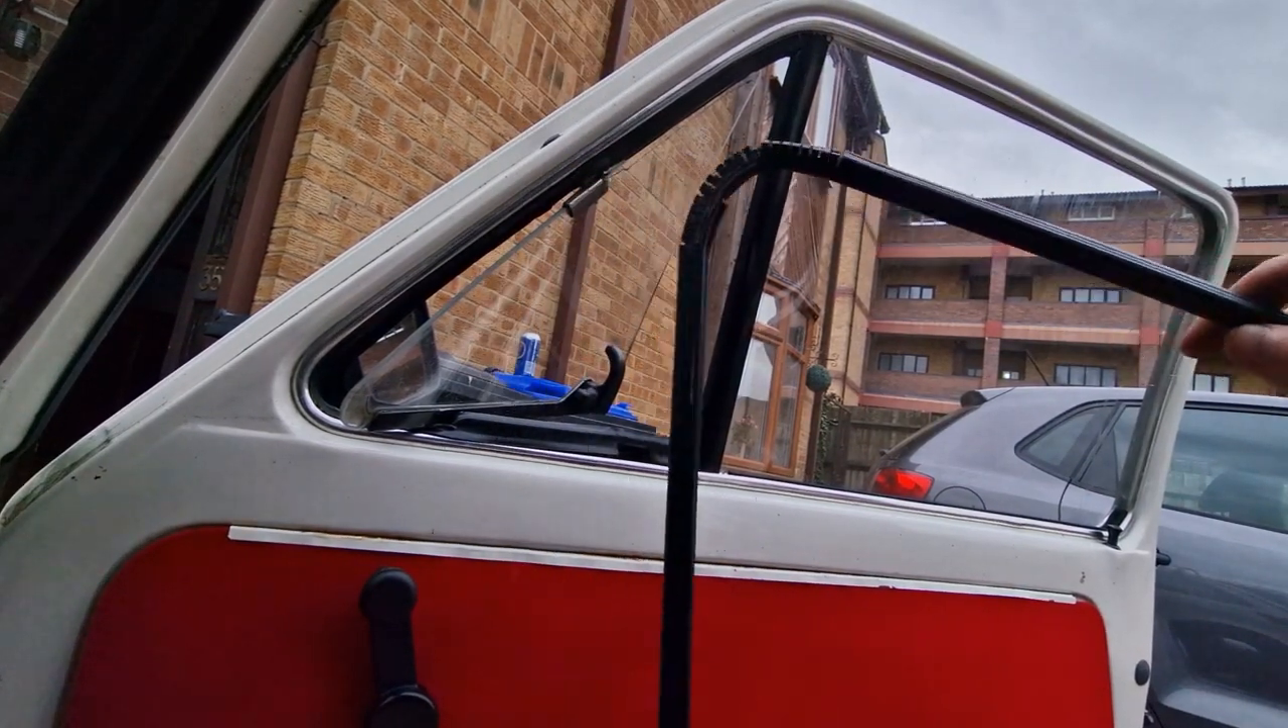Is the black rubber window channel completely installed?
No.